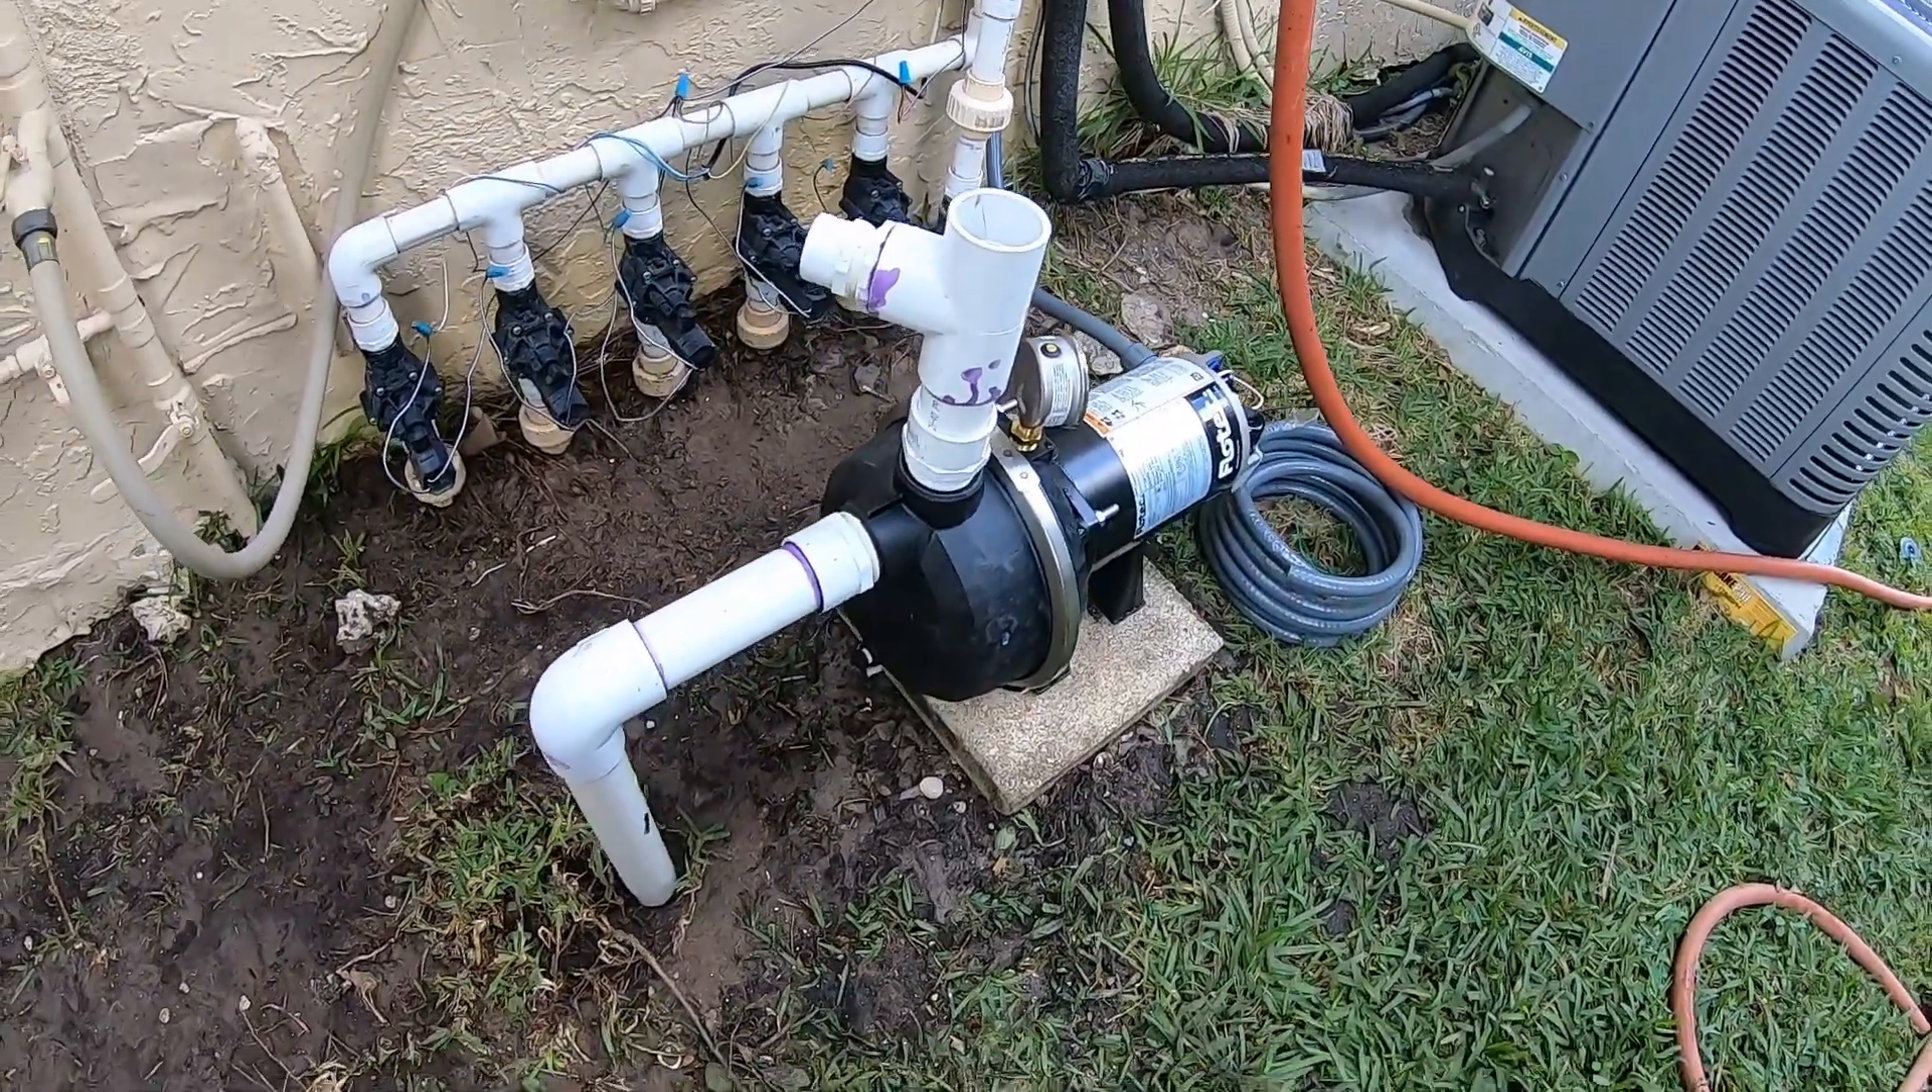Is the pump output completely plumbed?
No.